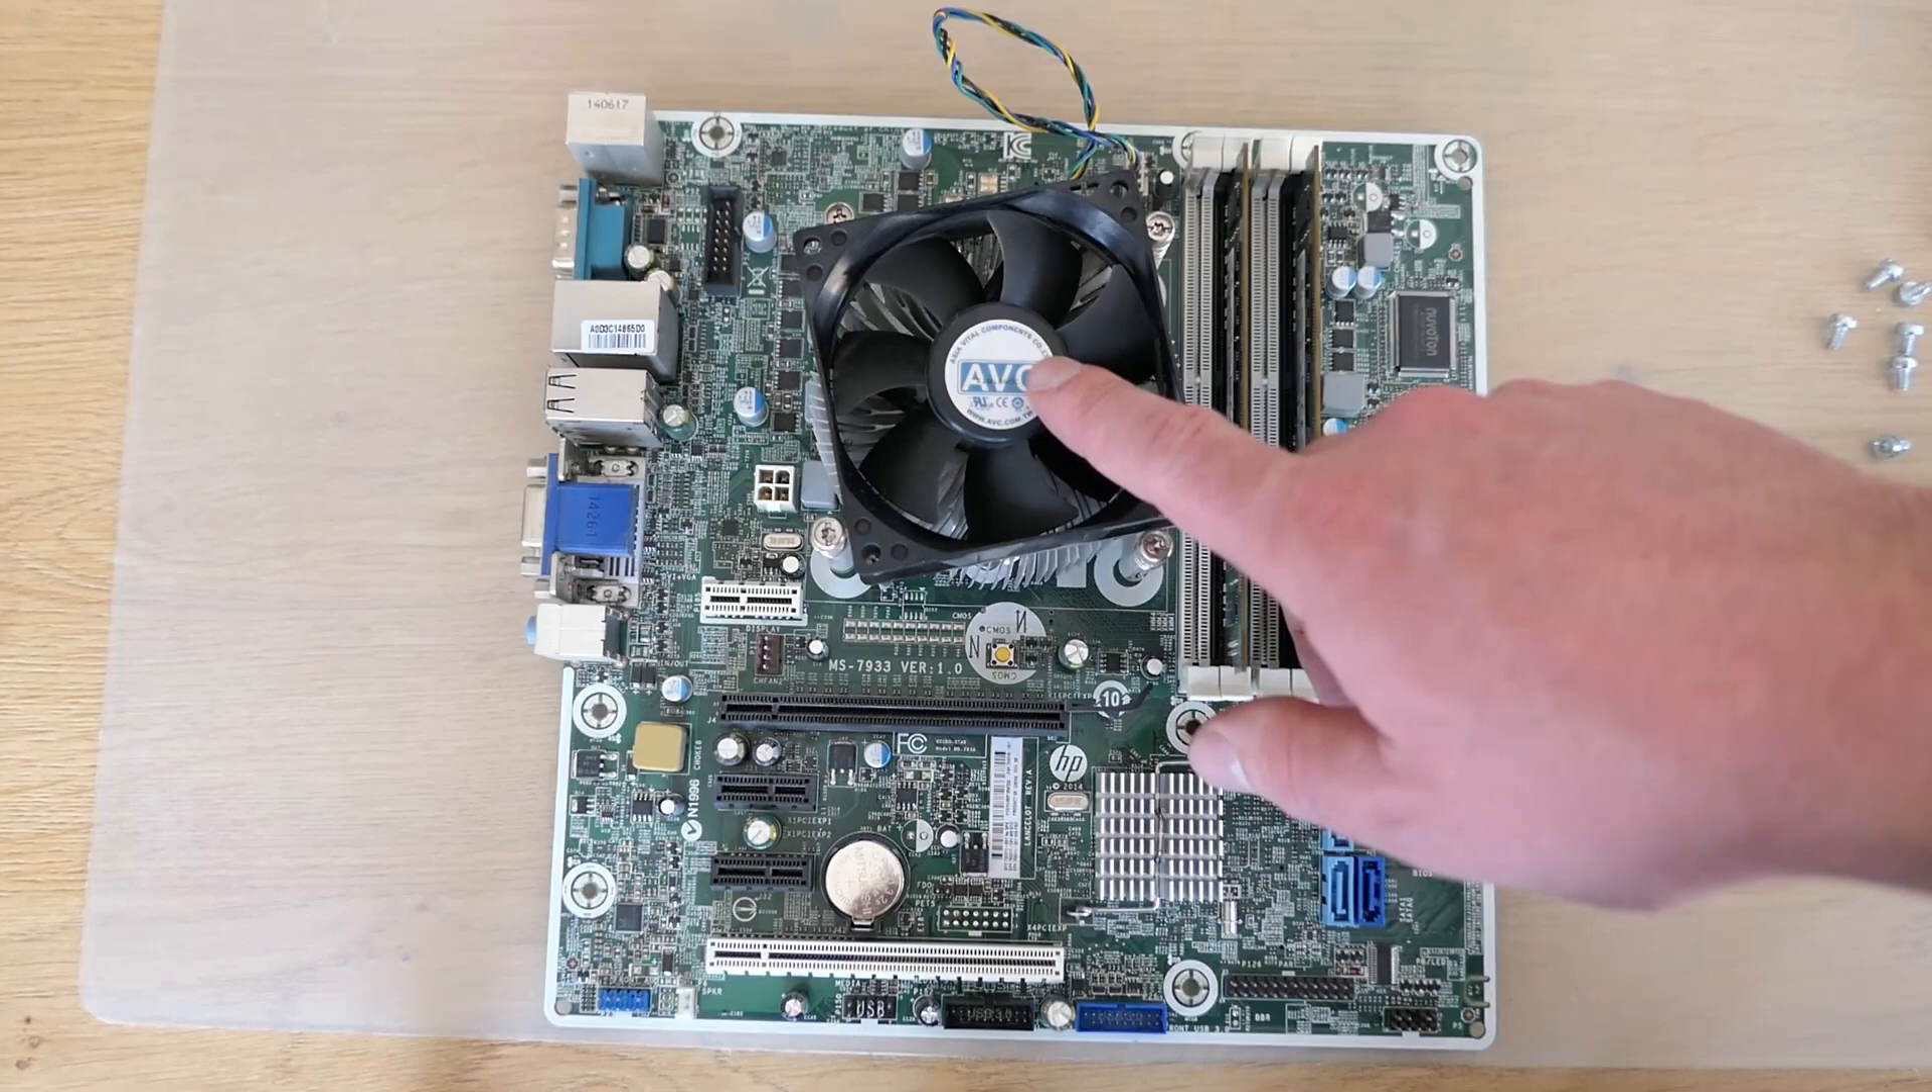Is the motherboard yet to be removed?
No.